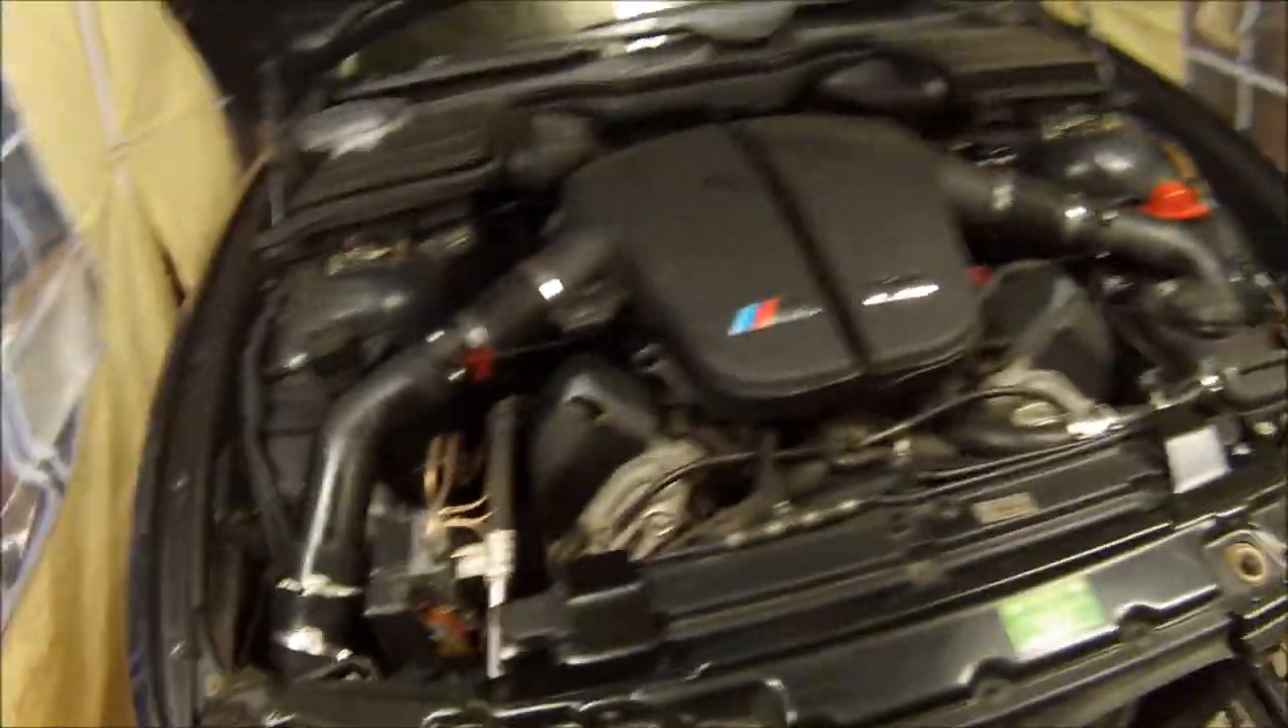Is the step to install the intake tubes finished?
Yes.